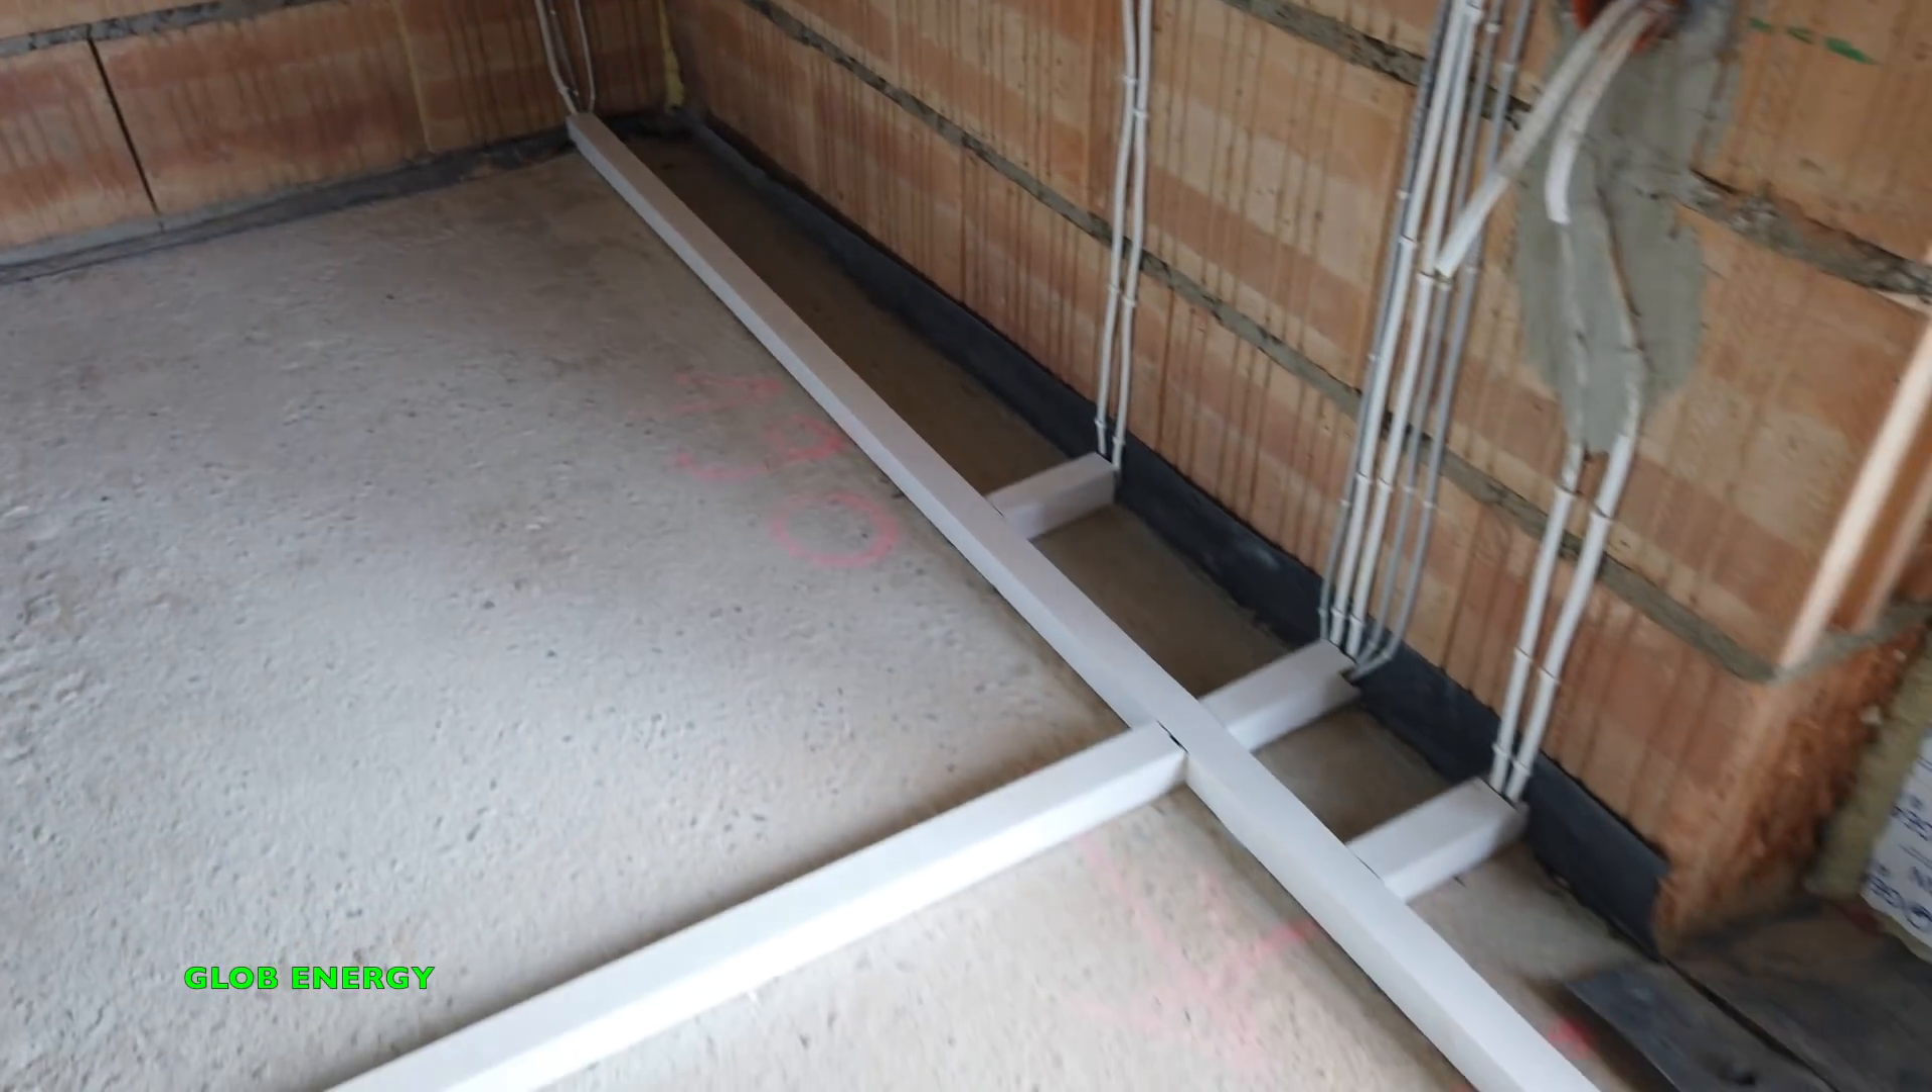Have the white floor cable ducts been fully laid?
Yes.